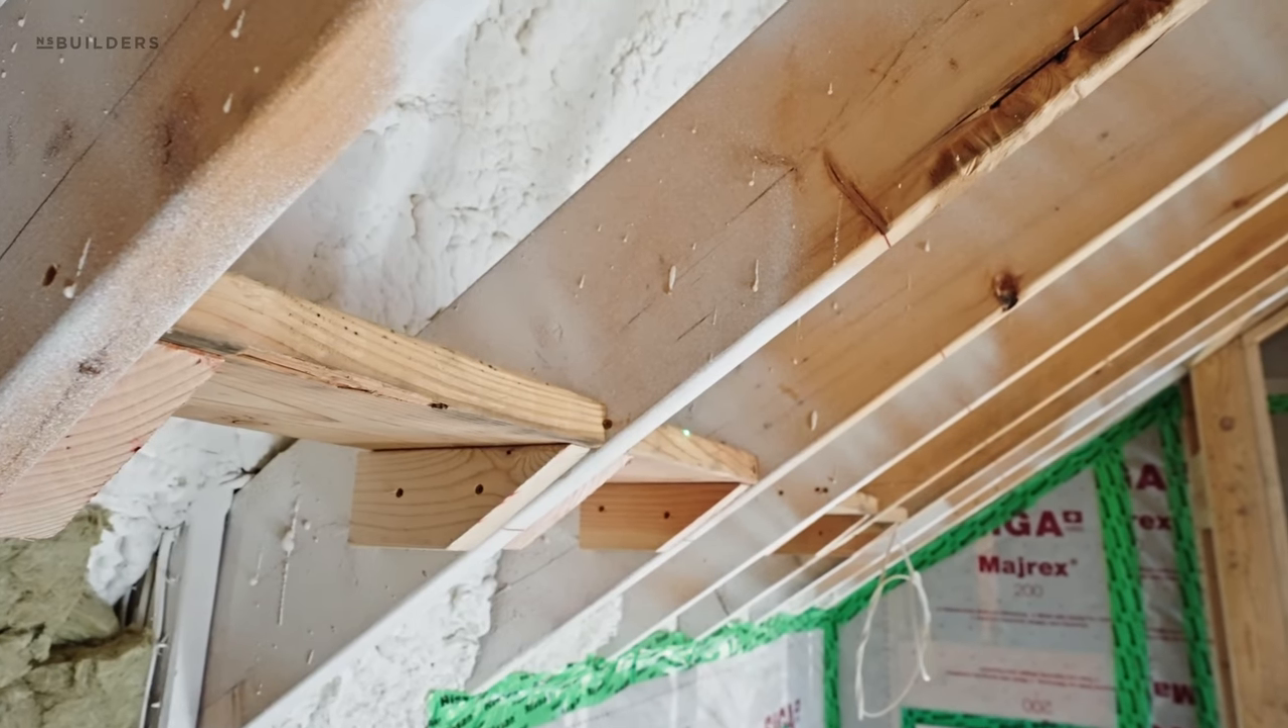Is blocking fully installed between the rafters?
Yes.